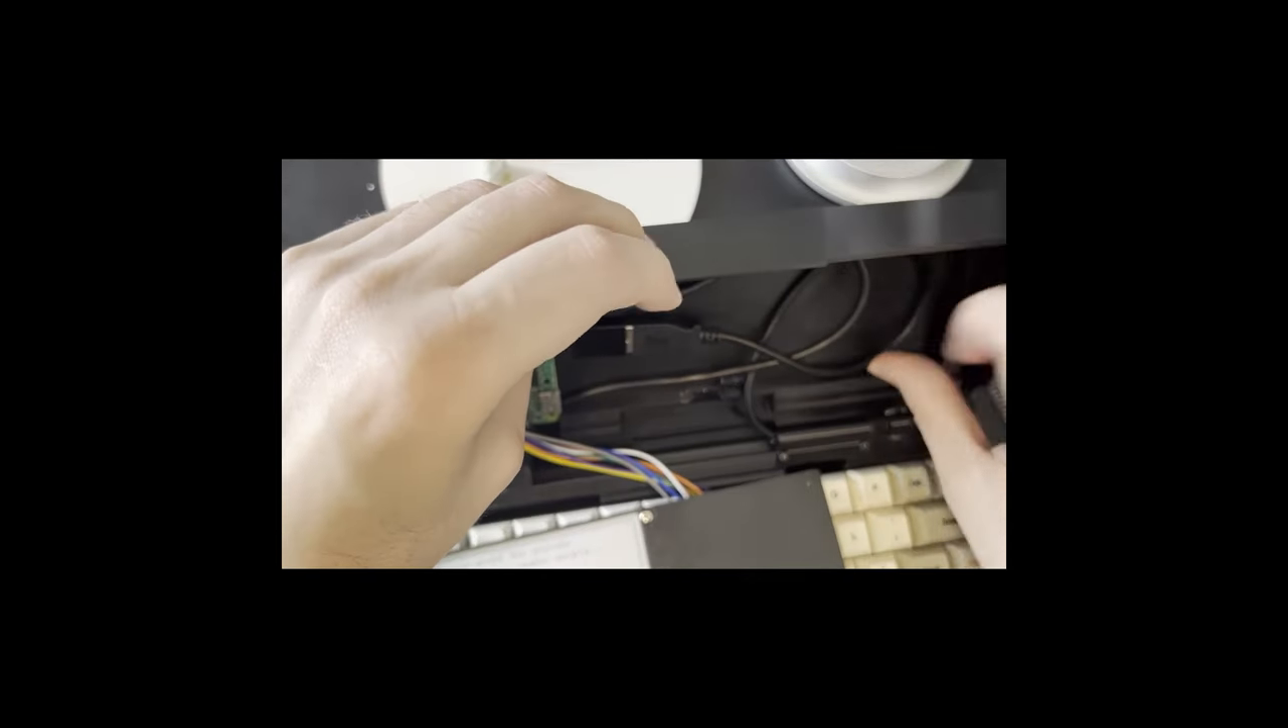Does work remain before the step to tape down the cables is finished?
Yes.